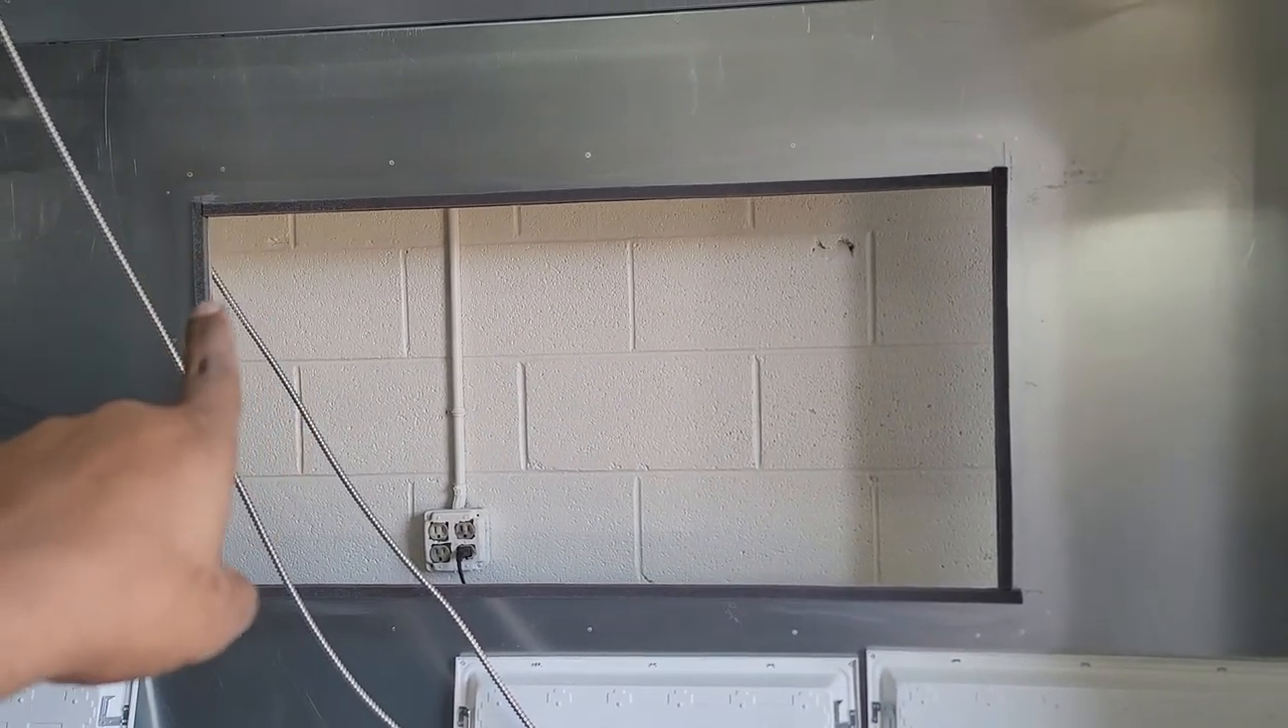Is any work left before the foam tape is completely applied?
No.